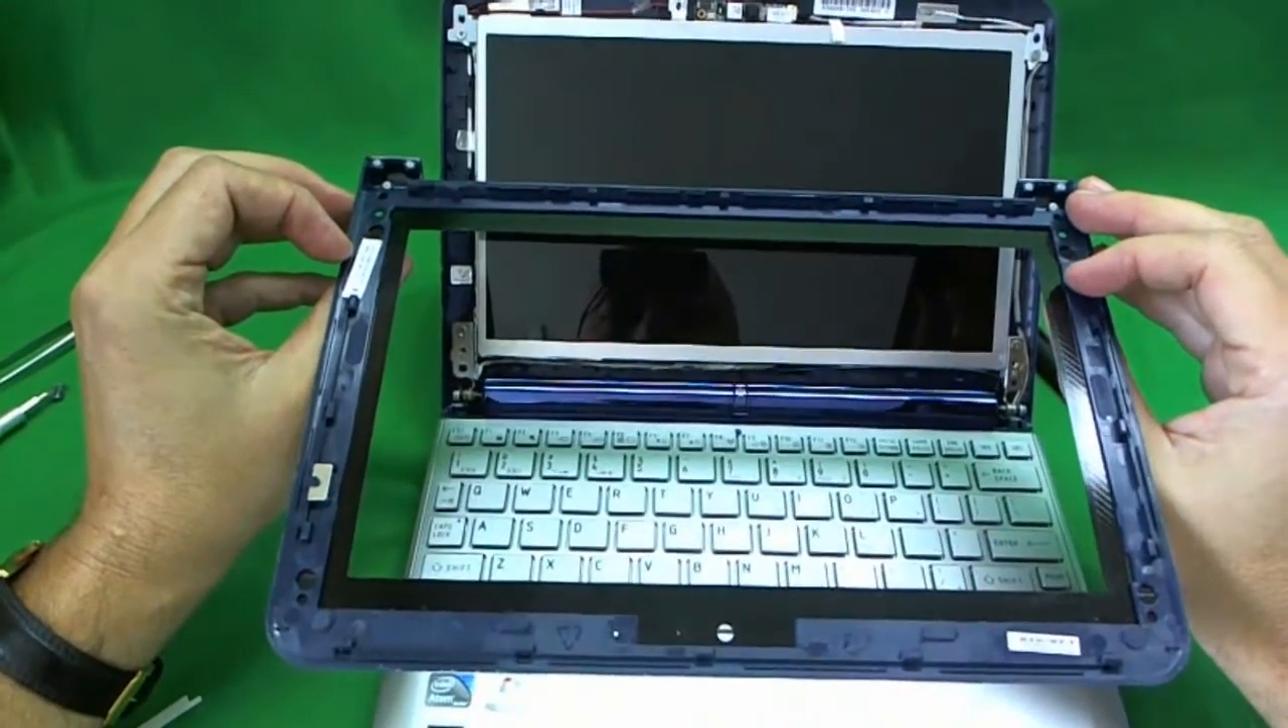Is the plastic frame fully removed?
Yes.